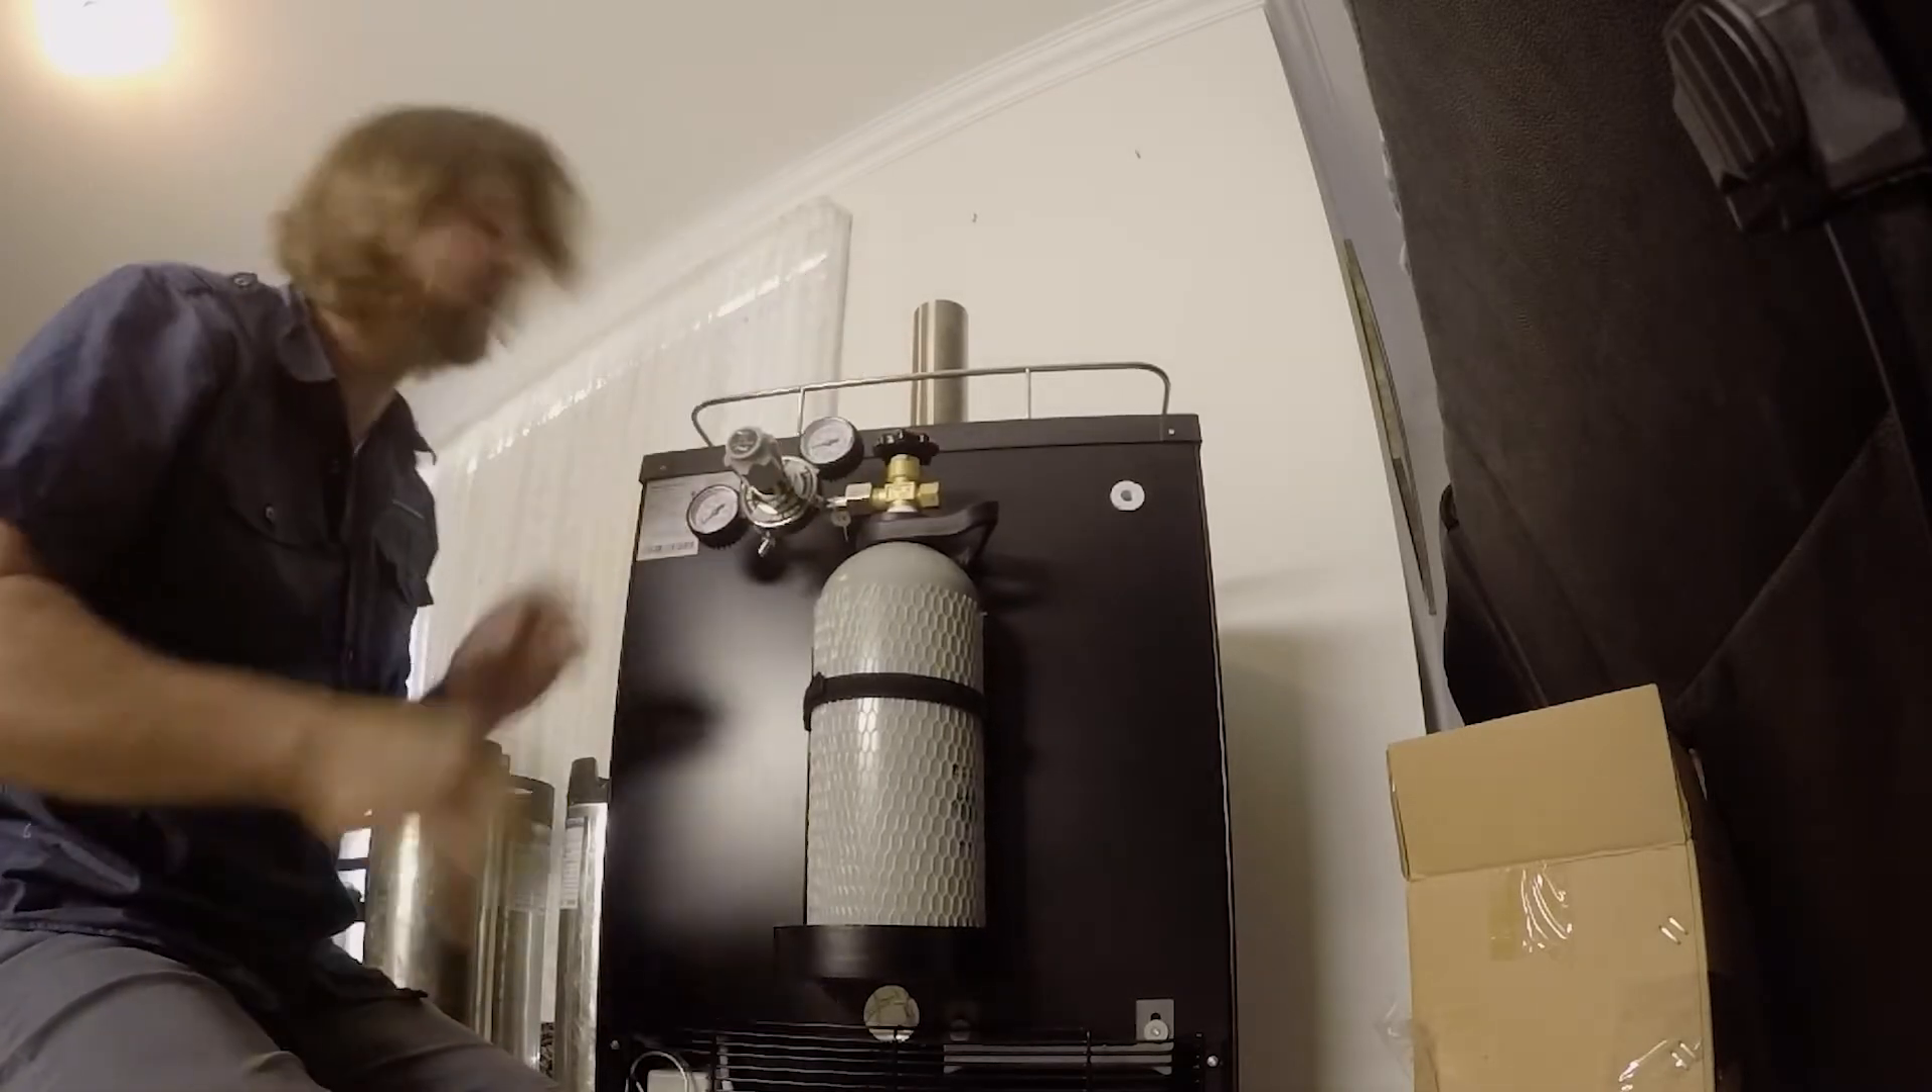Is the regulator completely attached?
Yes.